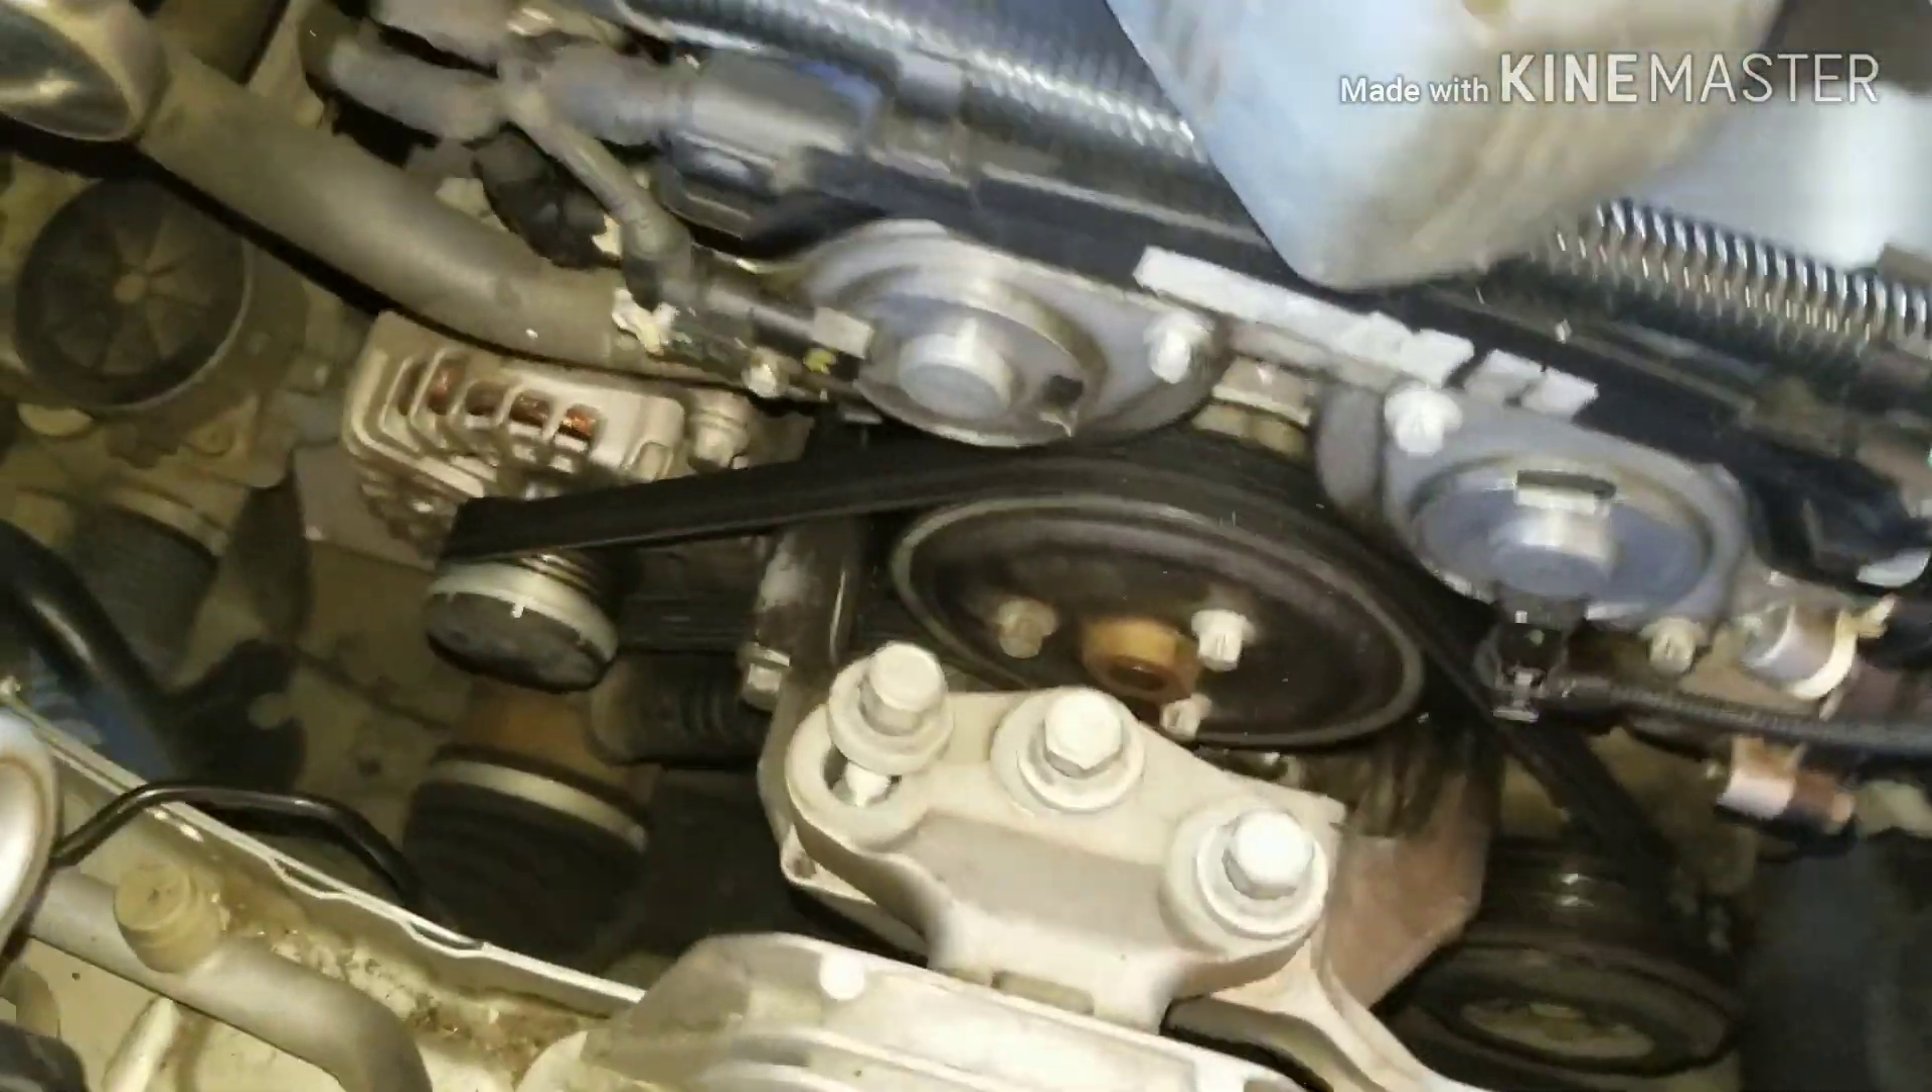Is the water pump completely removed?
No.